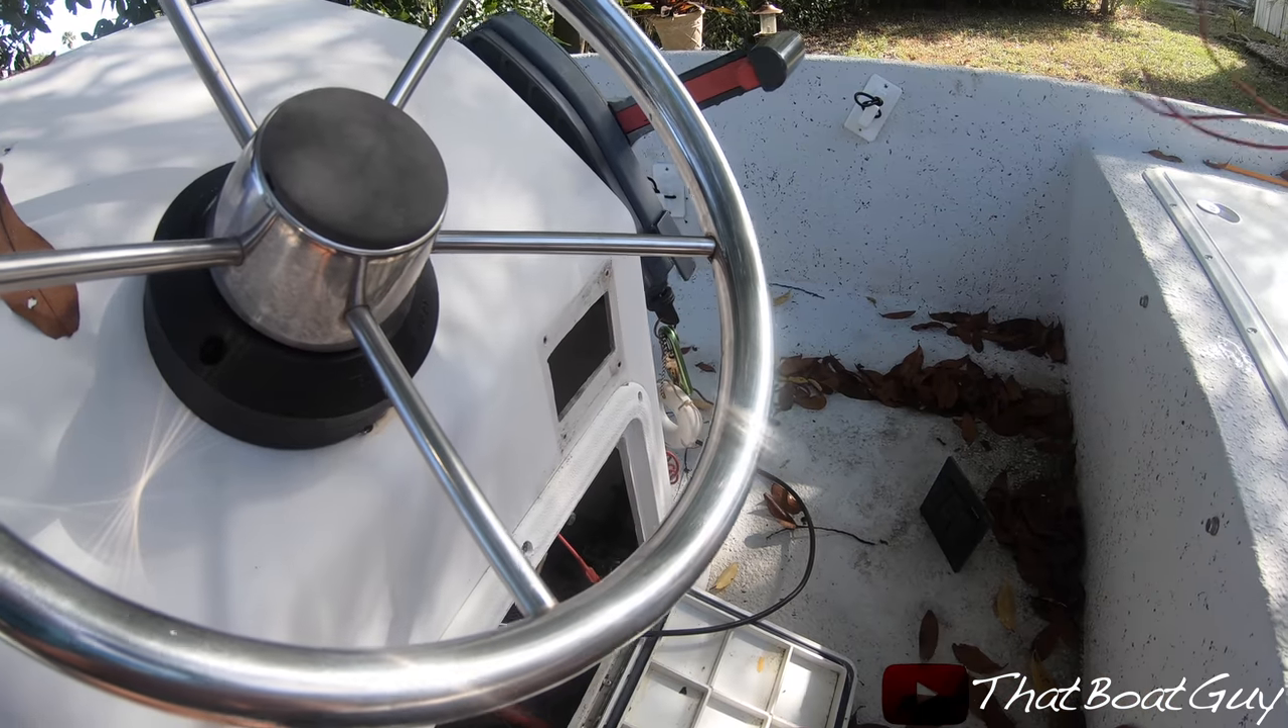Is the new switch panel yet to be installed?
Yes.